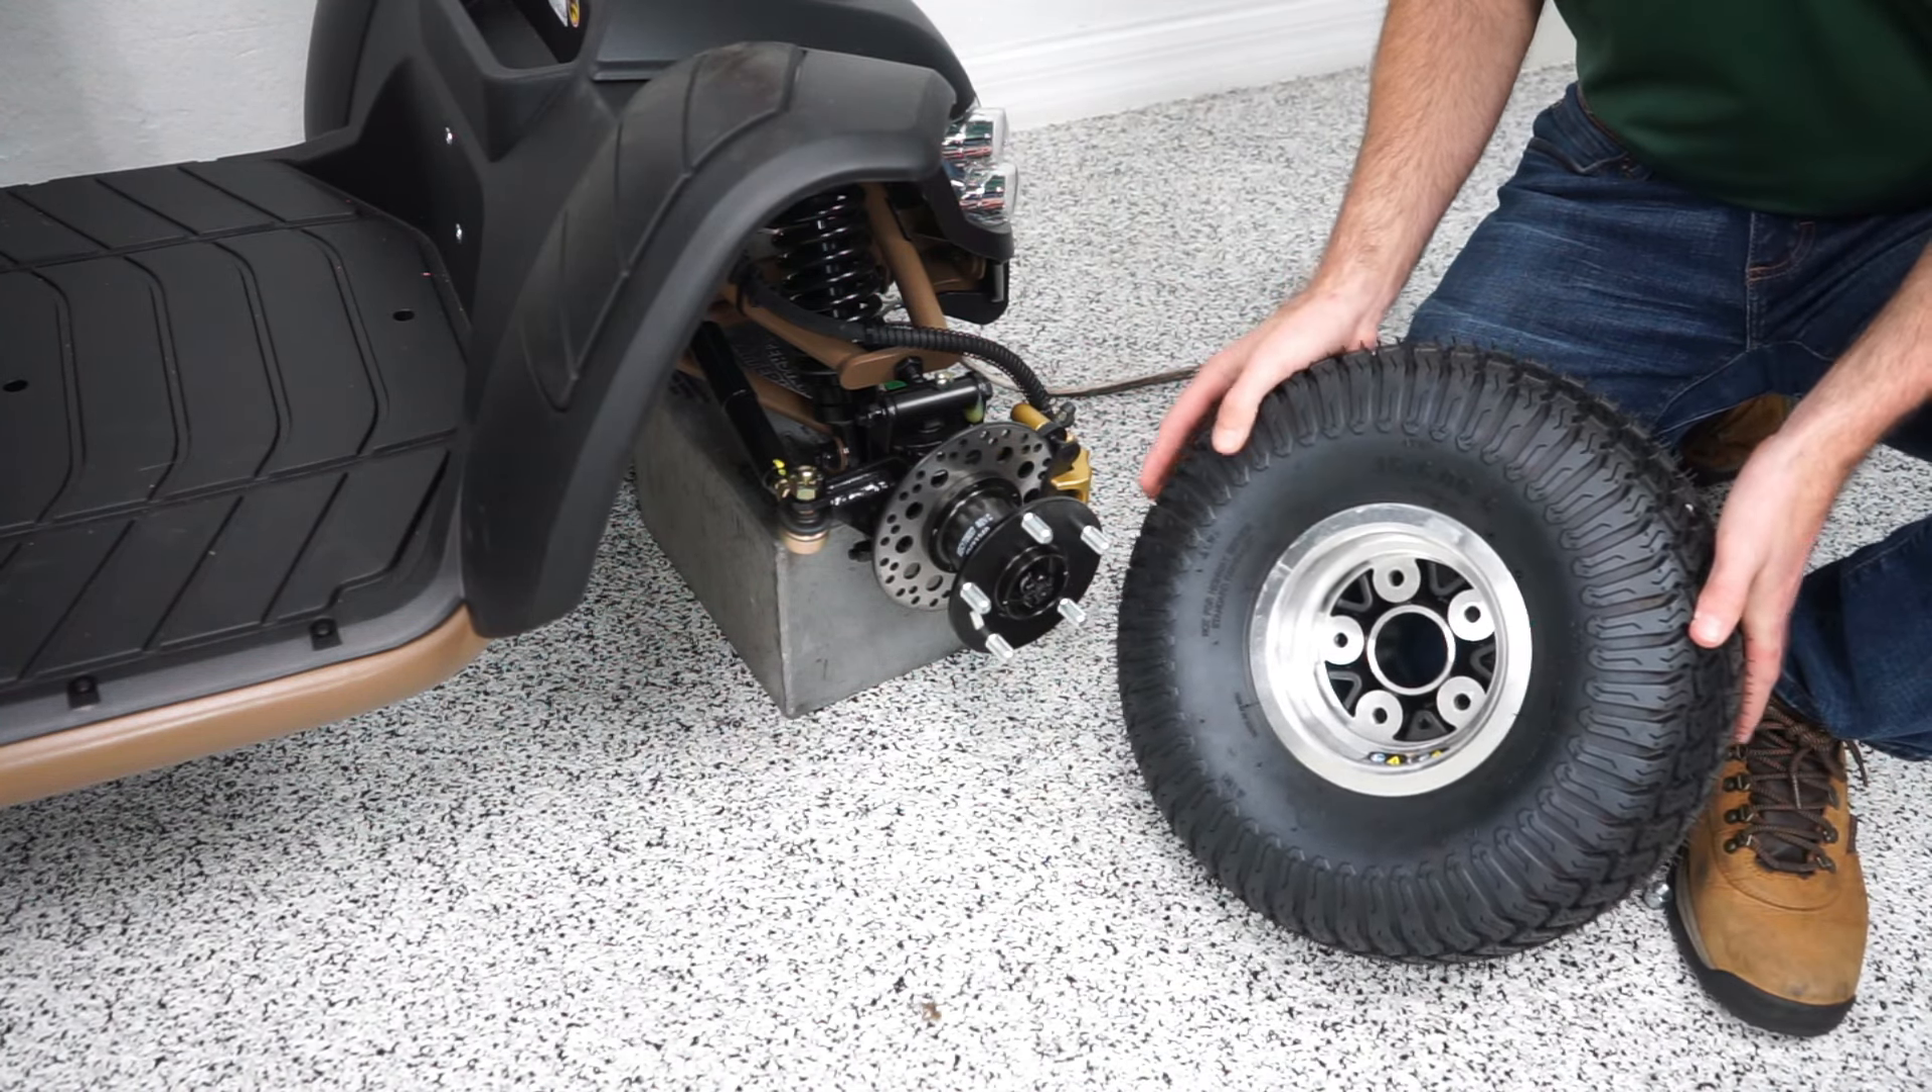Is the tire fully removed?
Yes.